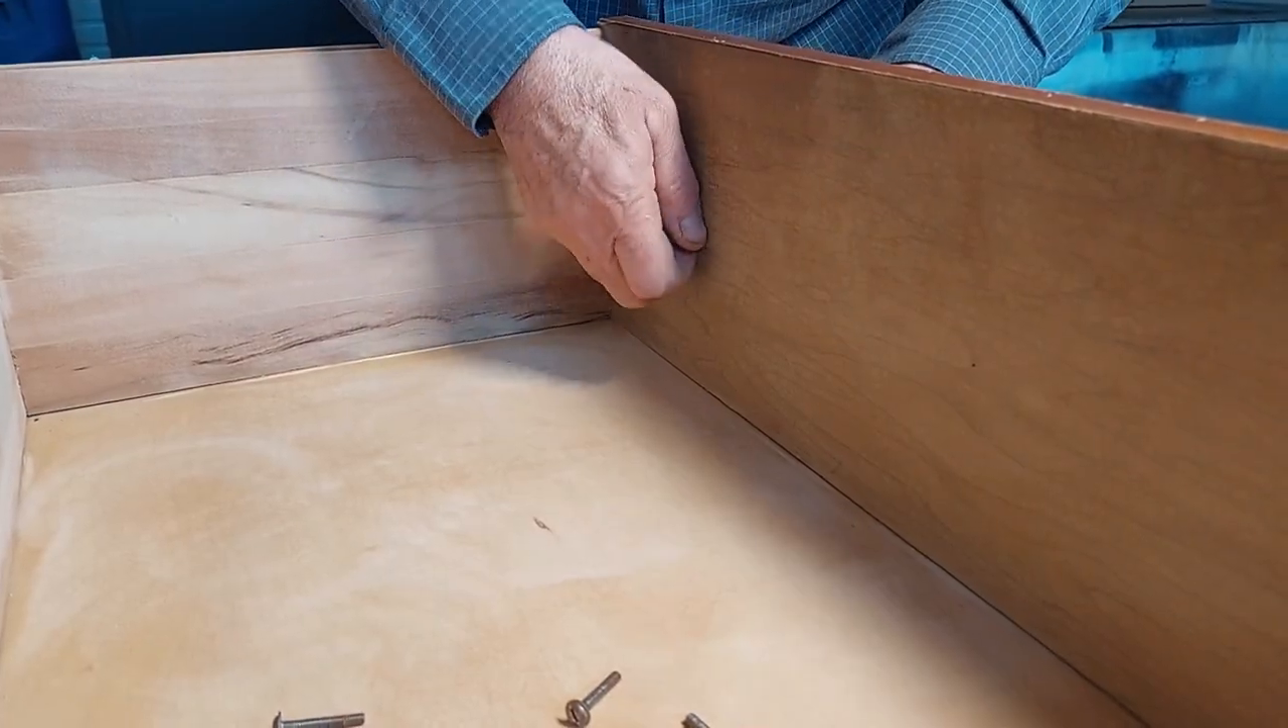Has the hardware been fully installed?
No.